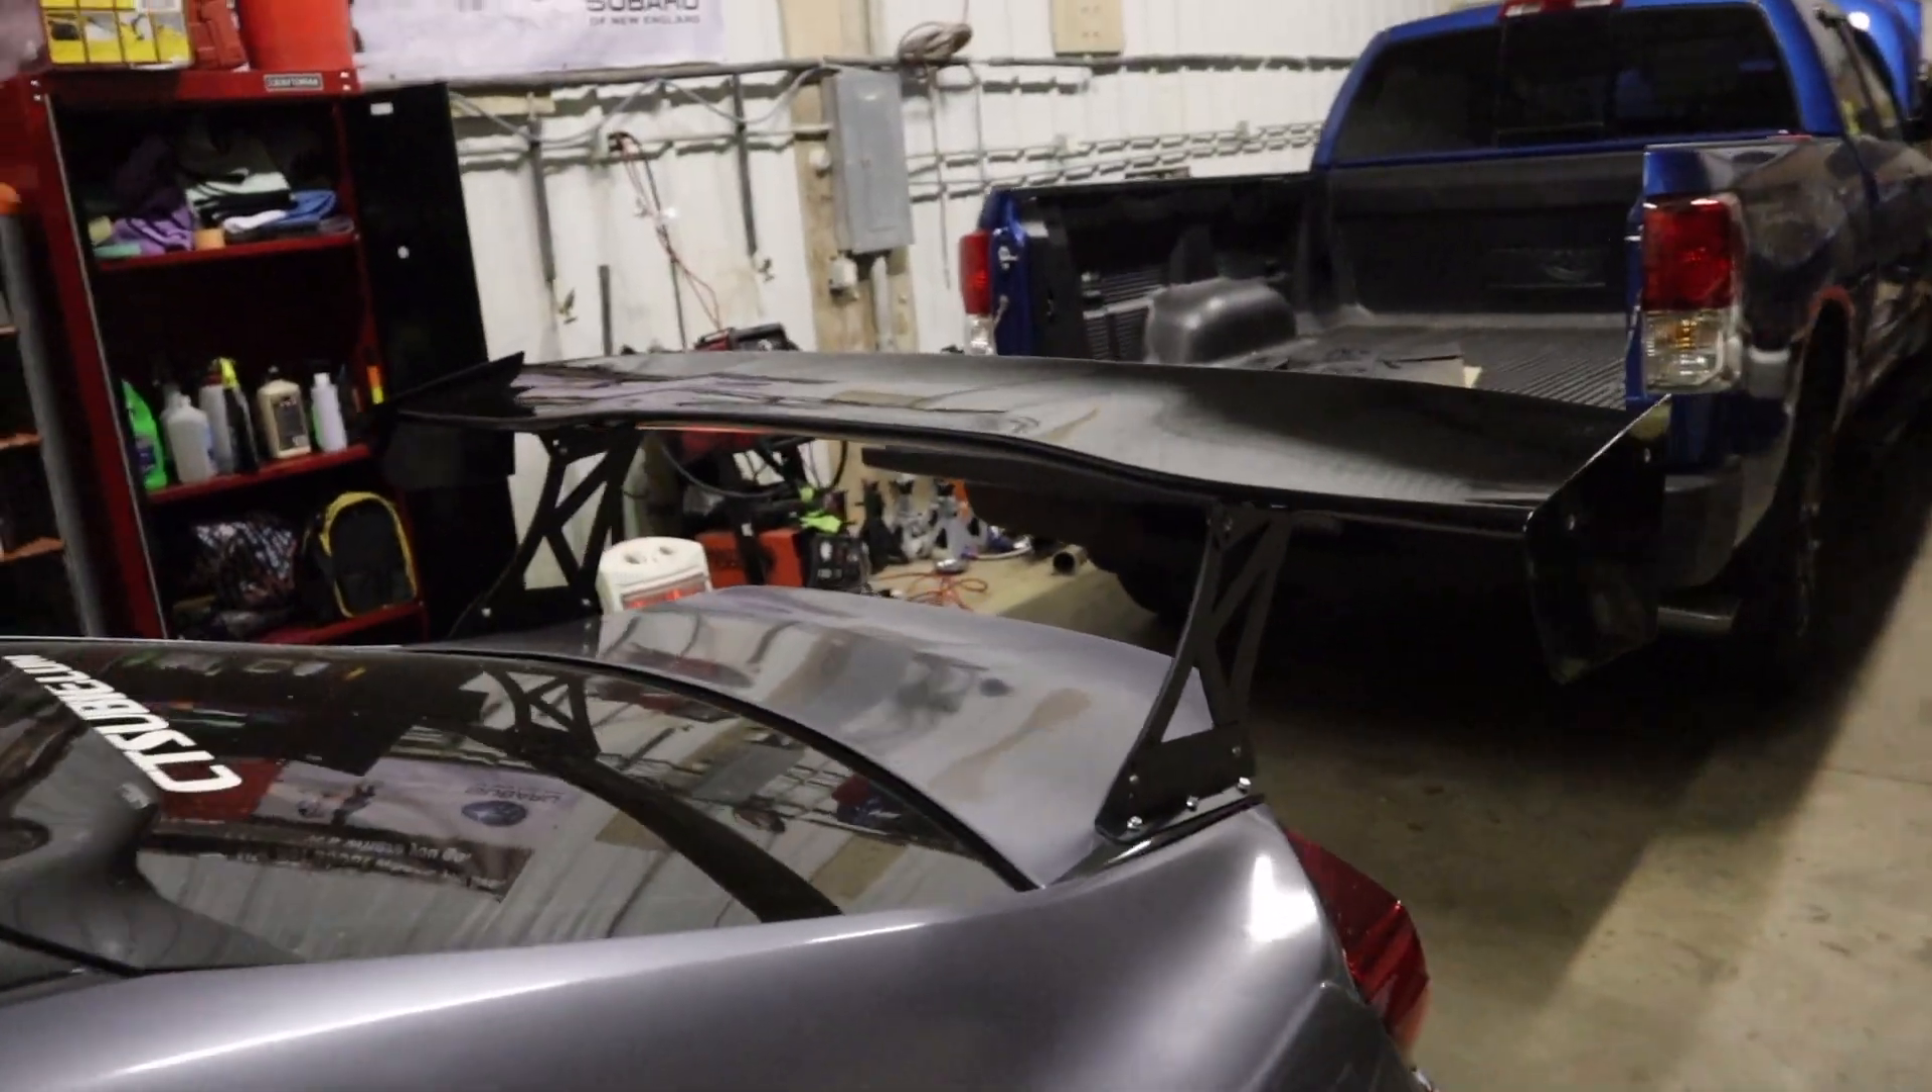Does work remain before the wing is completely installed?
No.